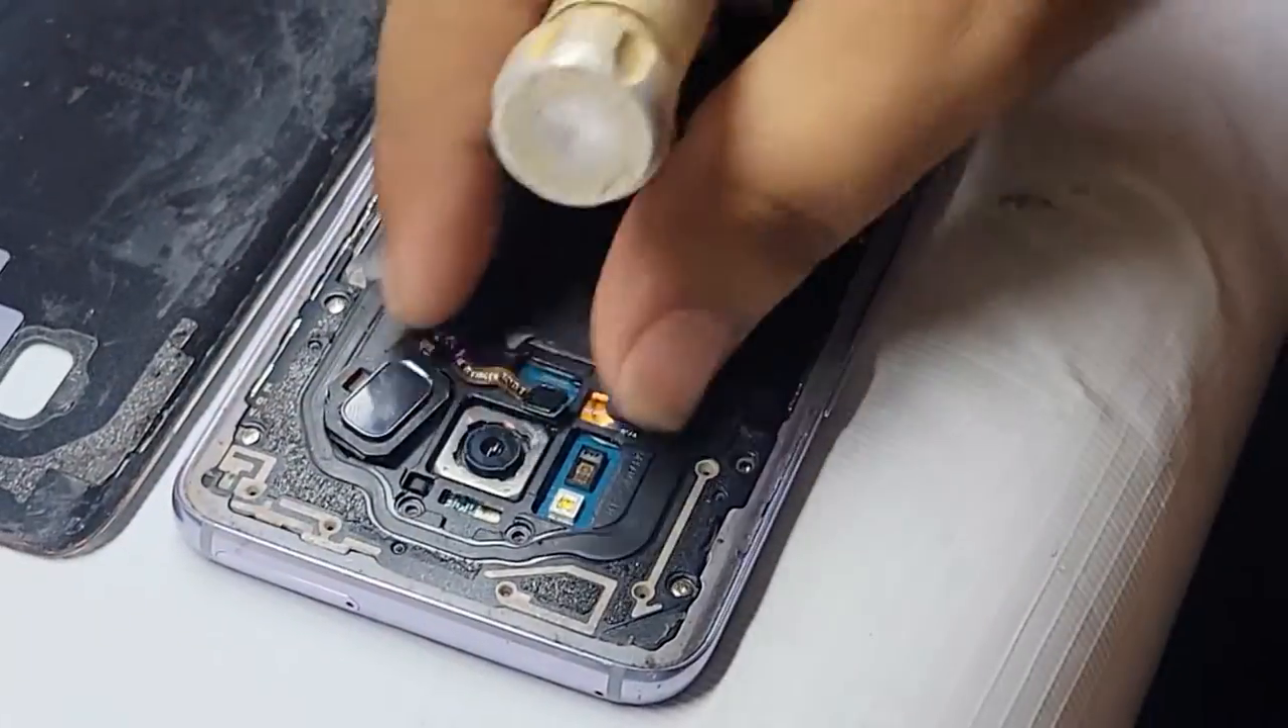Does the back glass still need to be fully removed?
No.